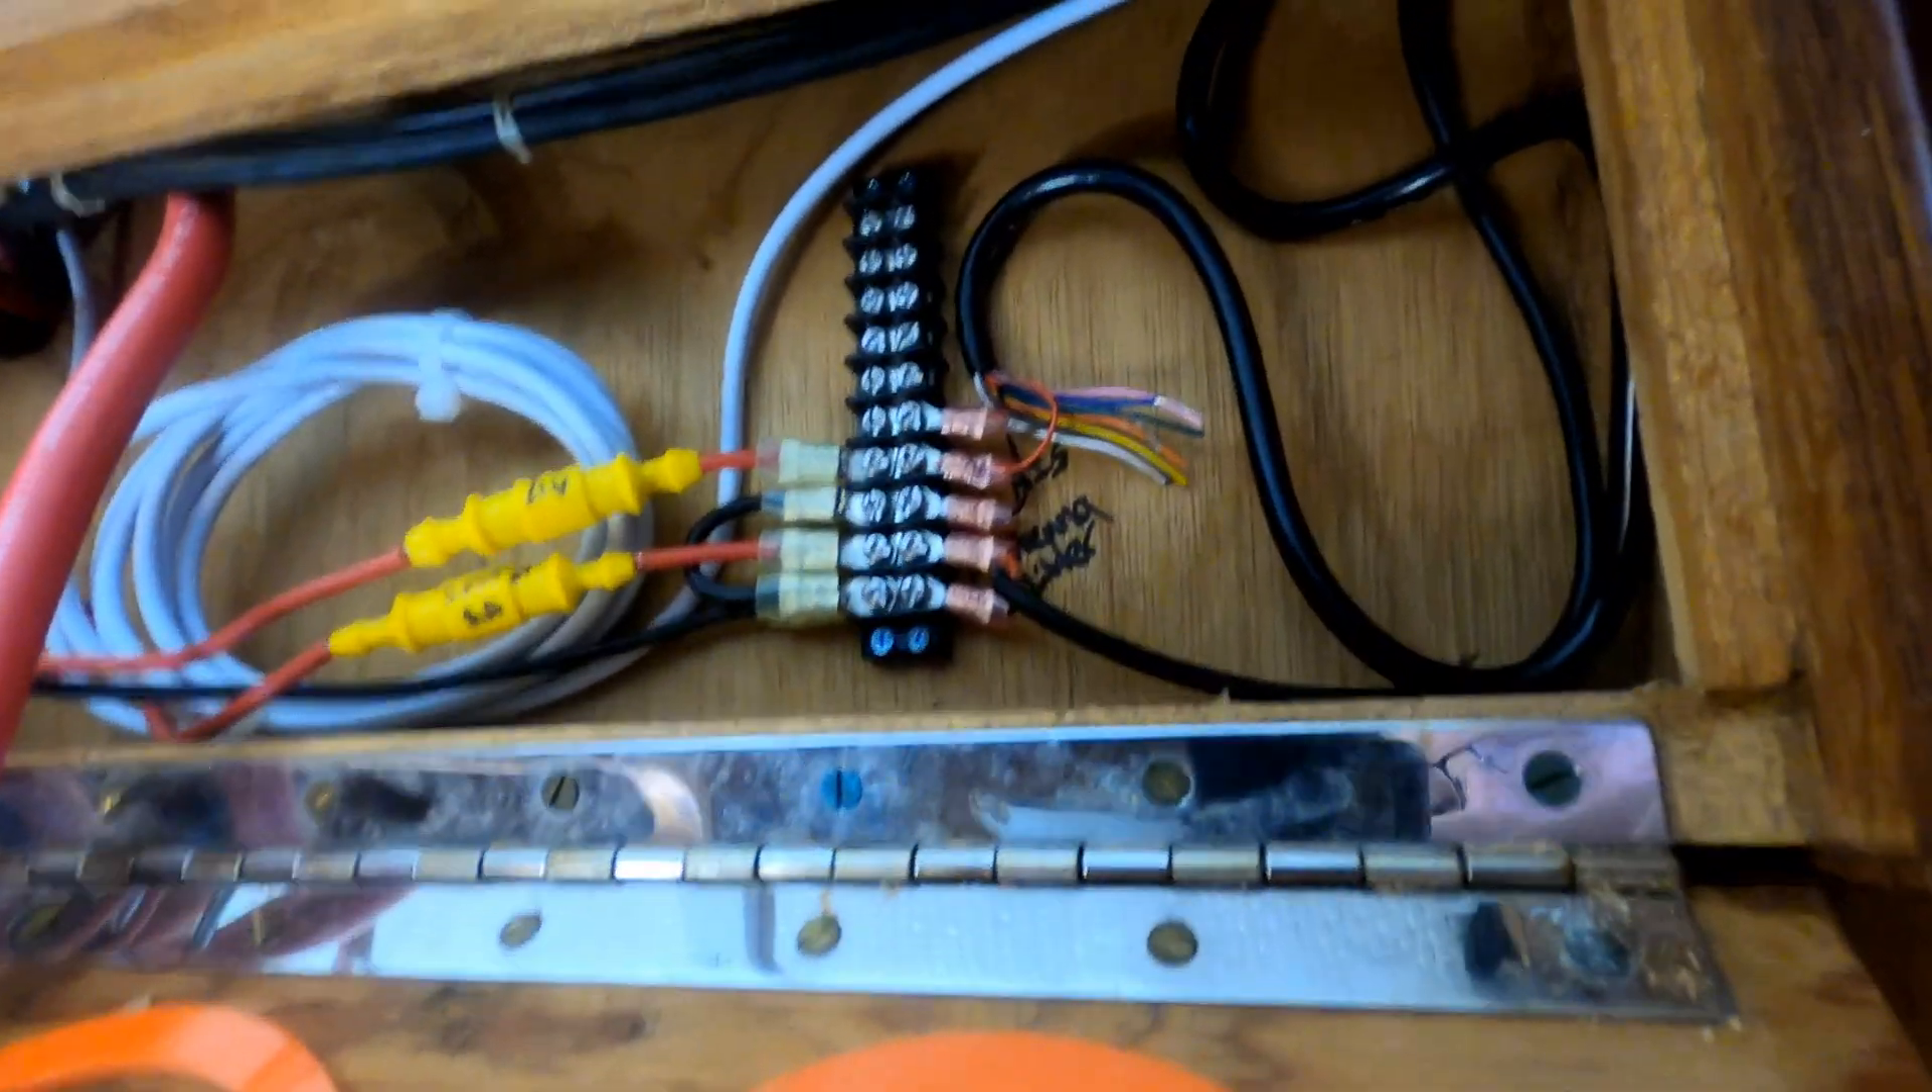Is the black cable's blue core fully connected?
No.